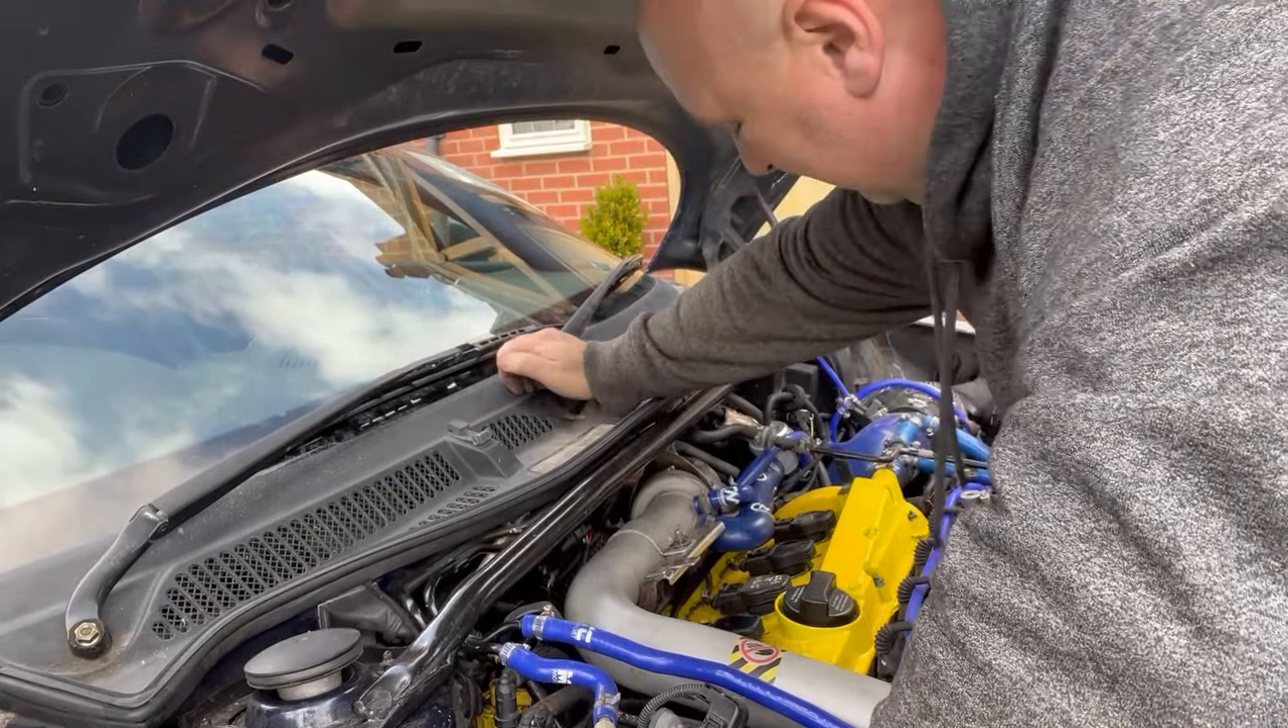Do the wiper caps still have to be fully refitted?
Yes.